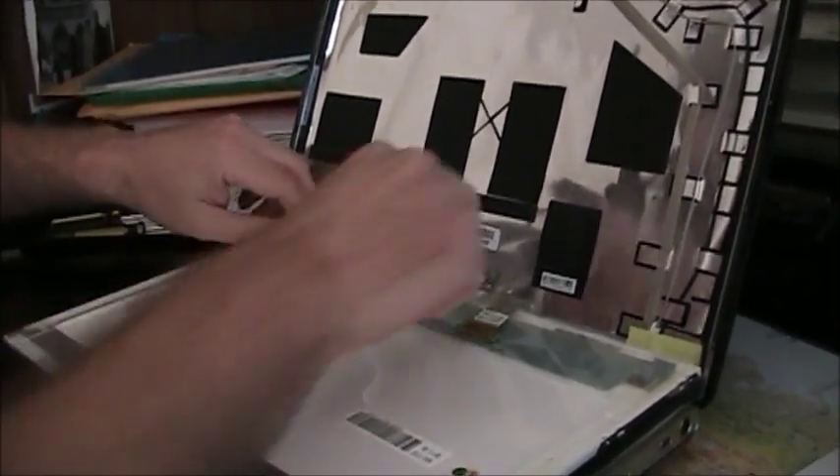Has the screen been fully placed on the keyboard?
Yes.